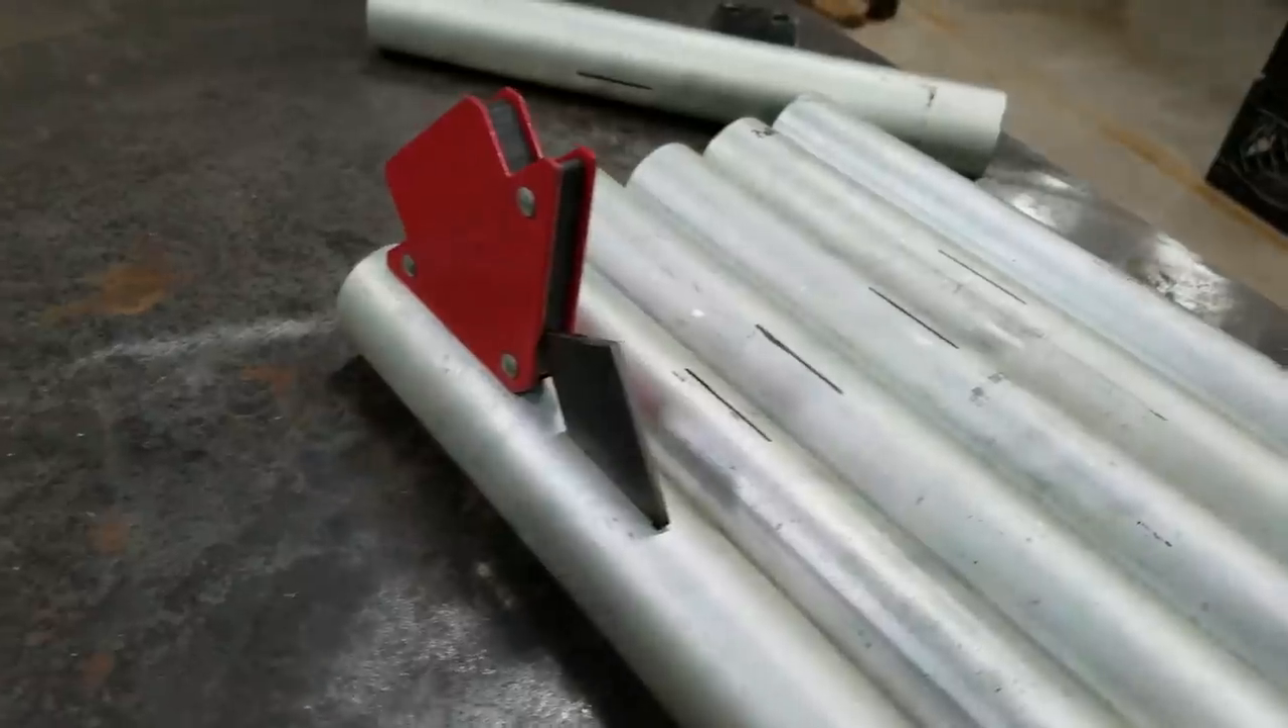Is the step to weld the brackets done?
No.